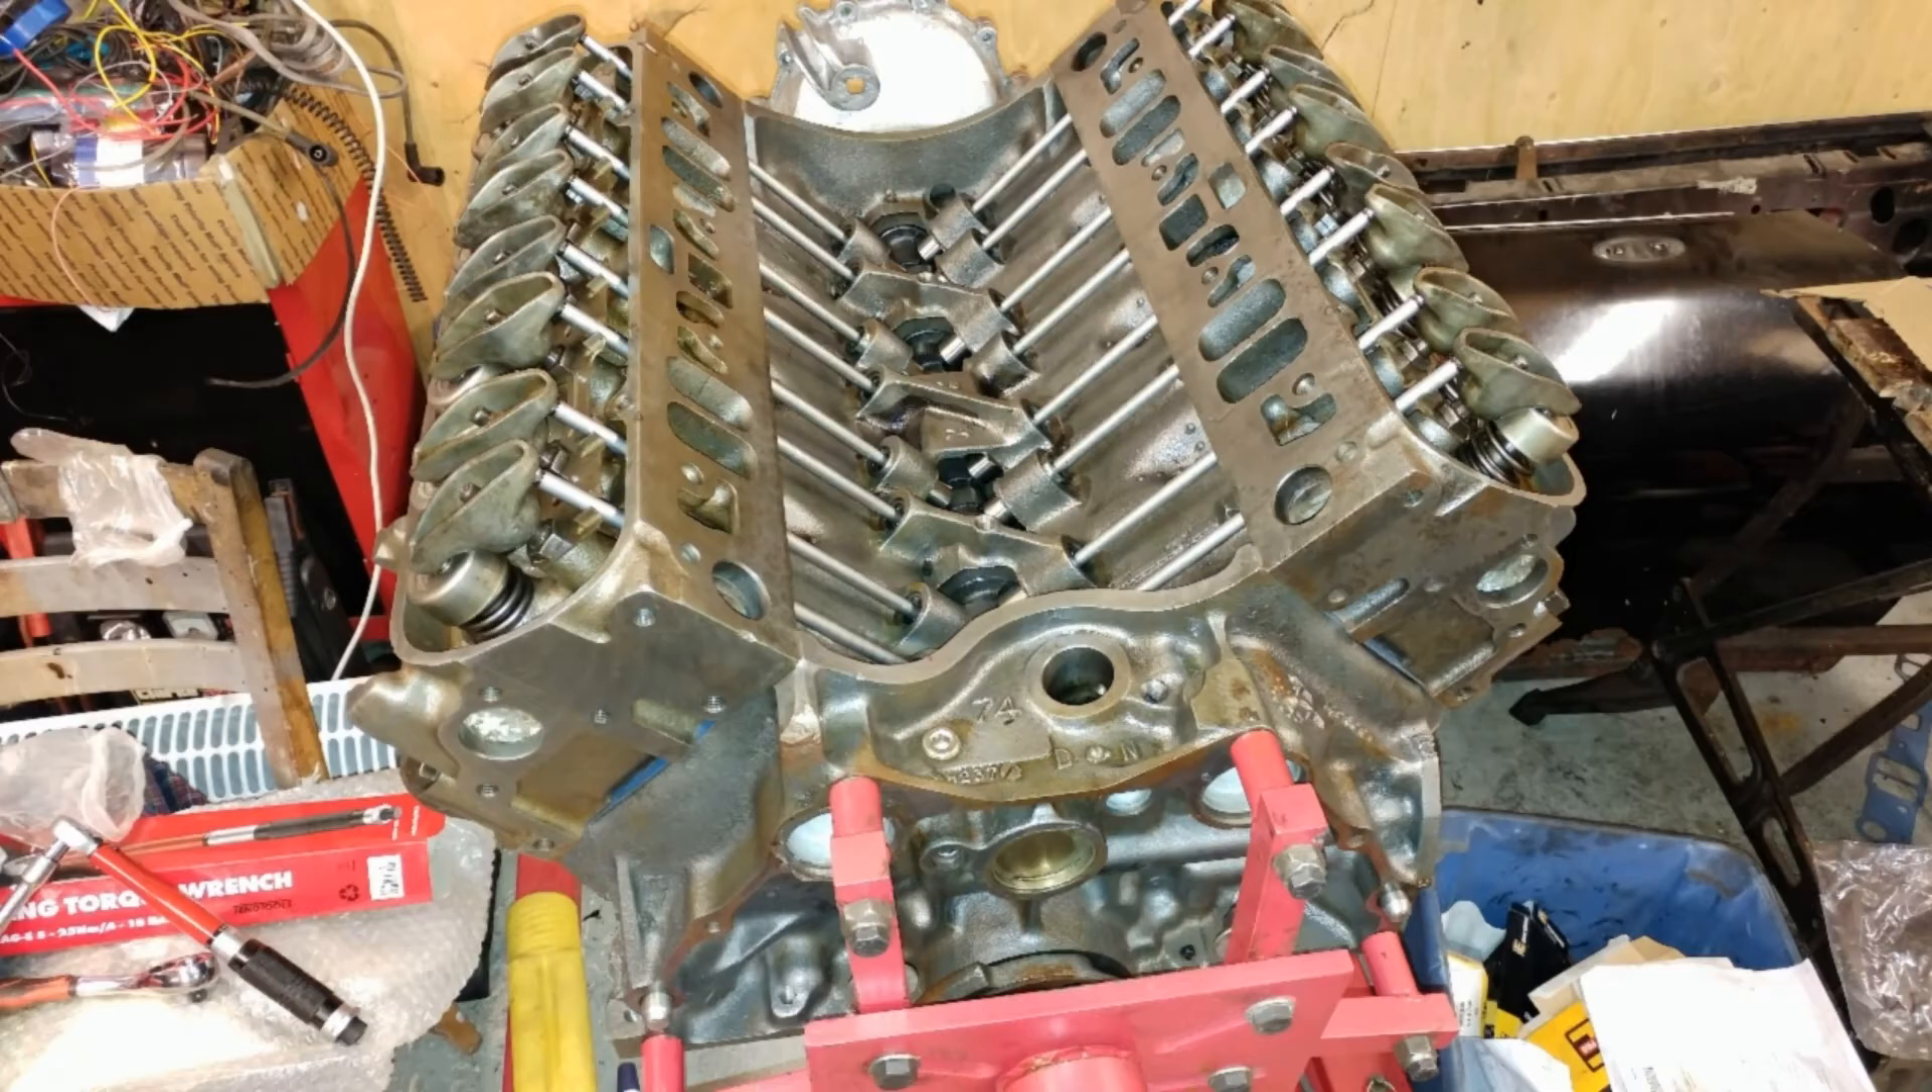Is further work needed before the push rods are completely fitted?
No.